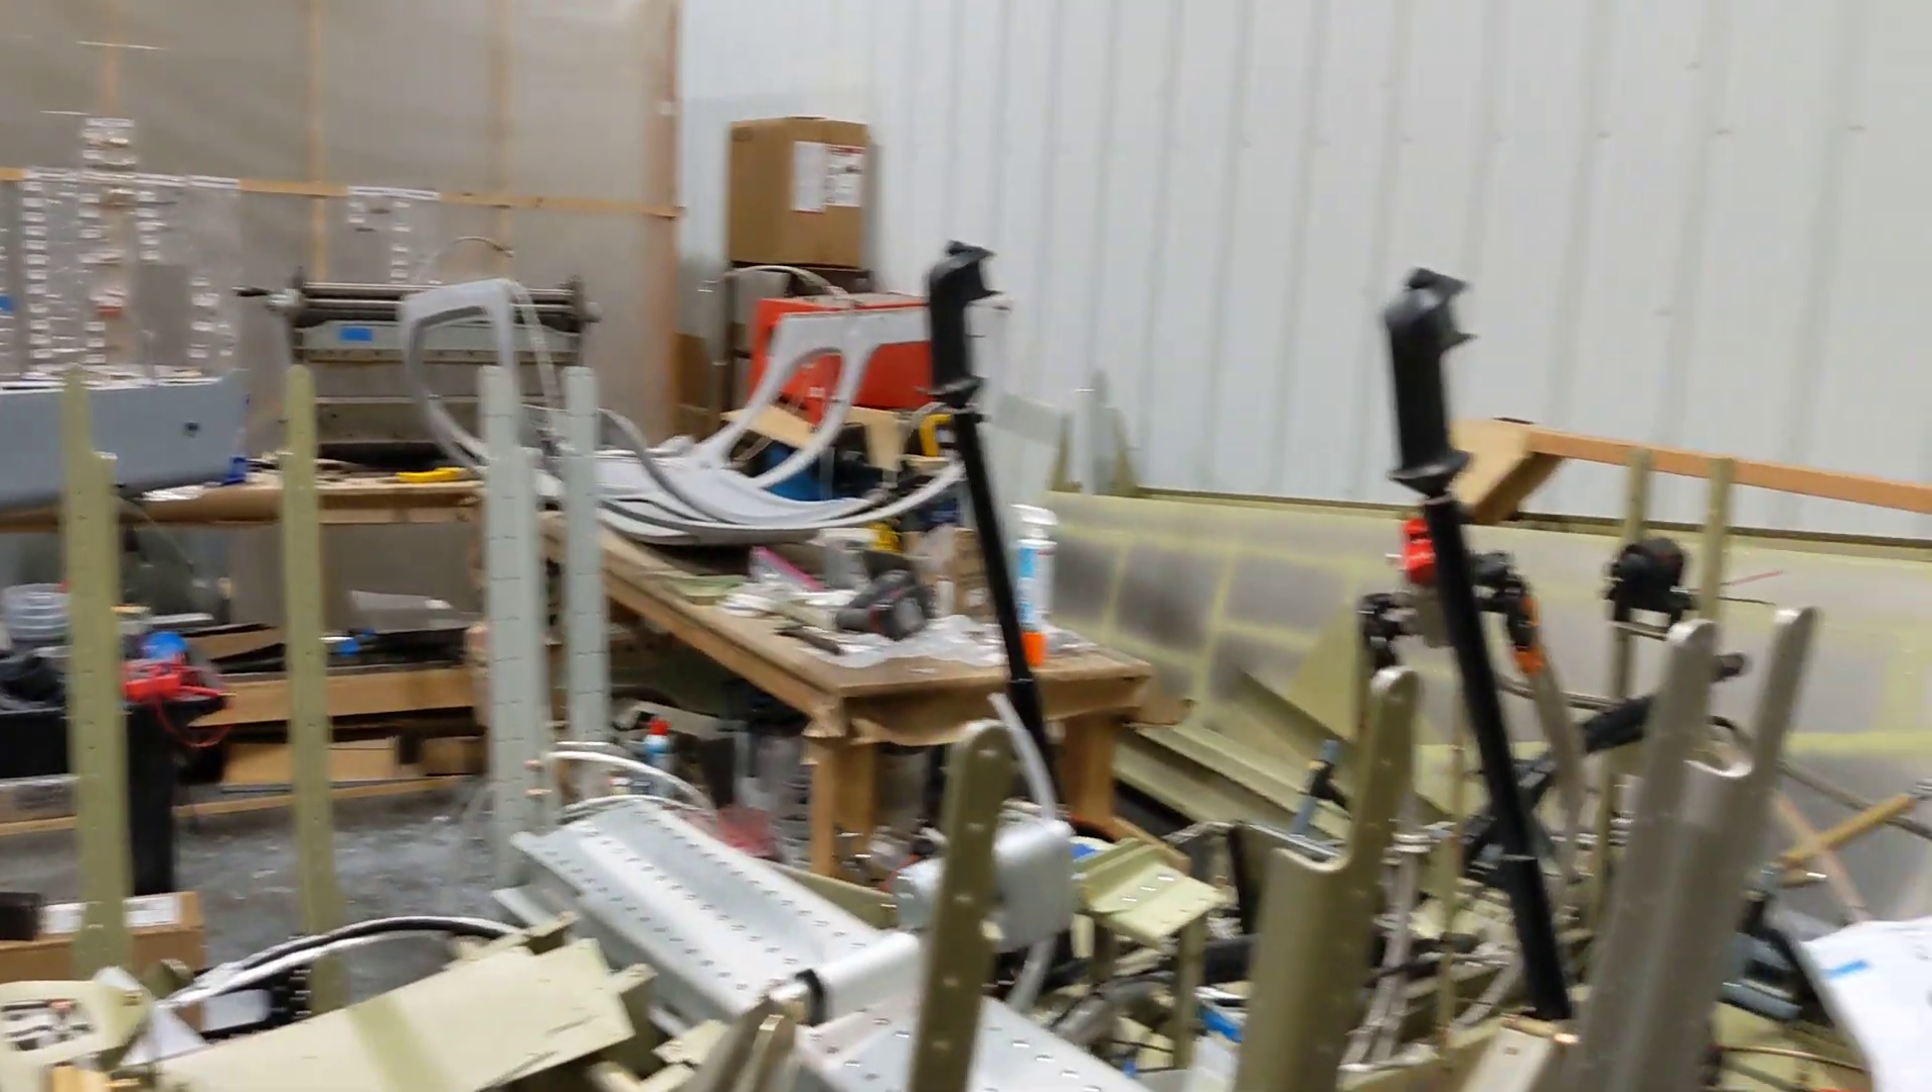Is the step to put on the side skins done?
No.